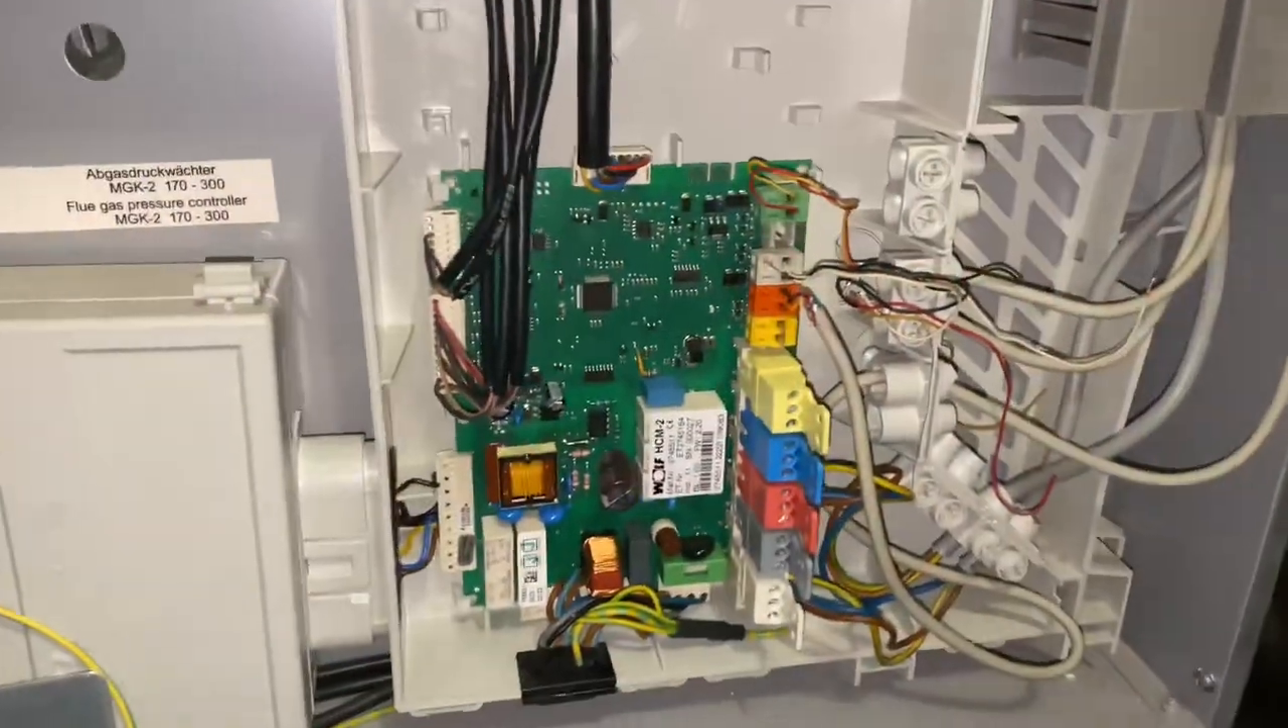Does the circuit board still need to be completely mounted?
No.